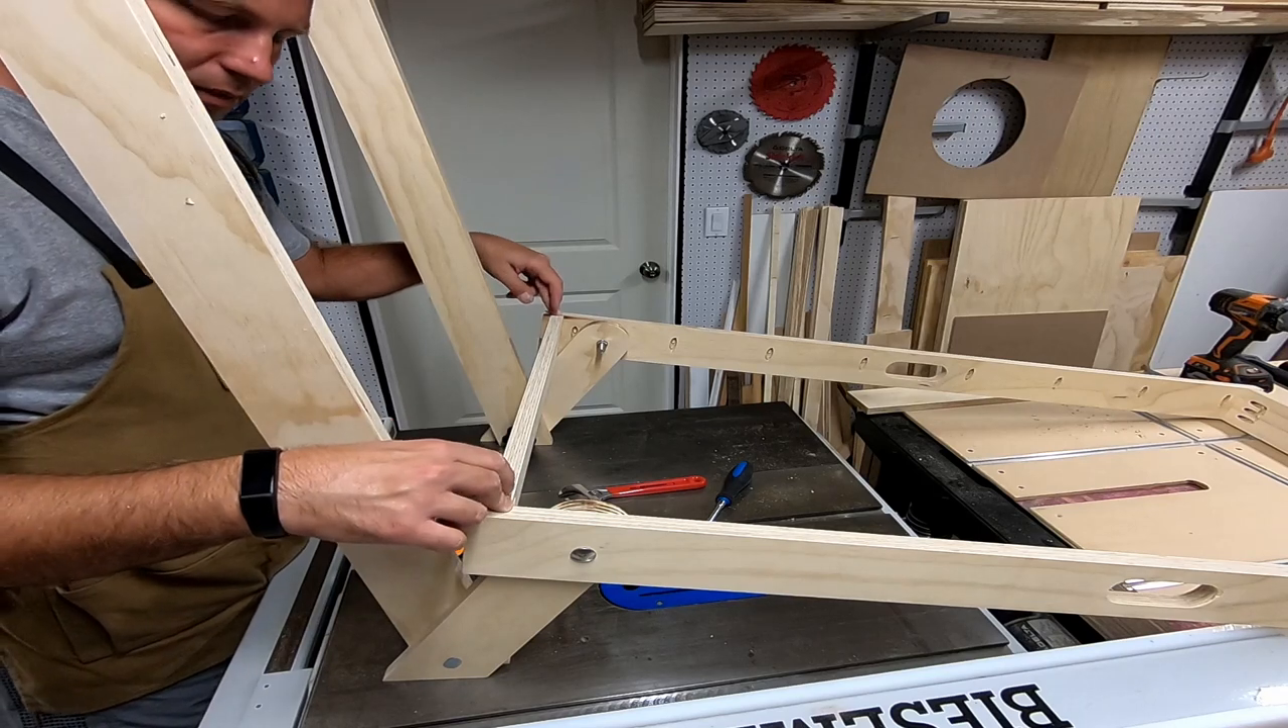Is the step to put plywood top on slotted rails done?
No.